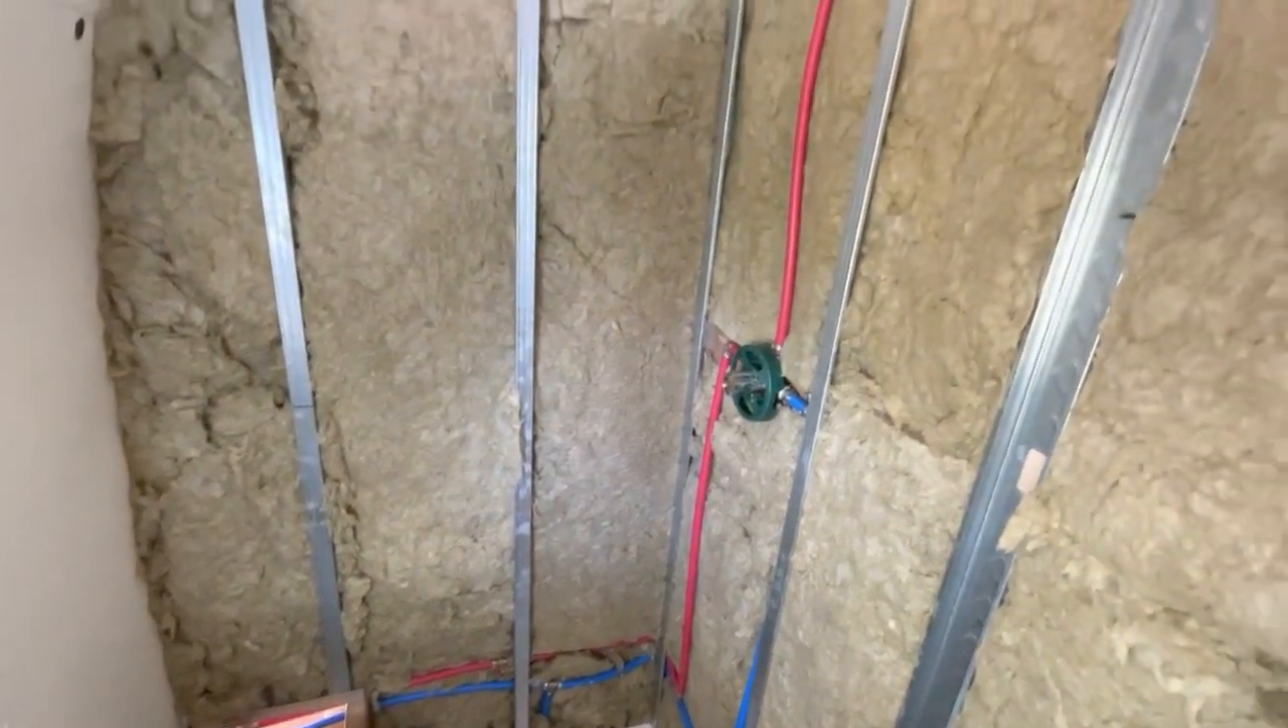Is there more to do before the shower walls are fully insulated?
No.